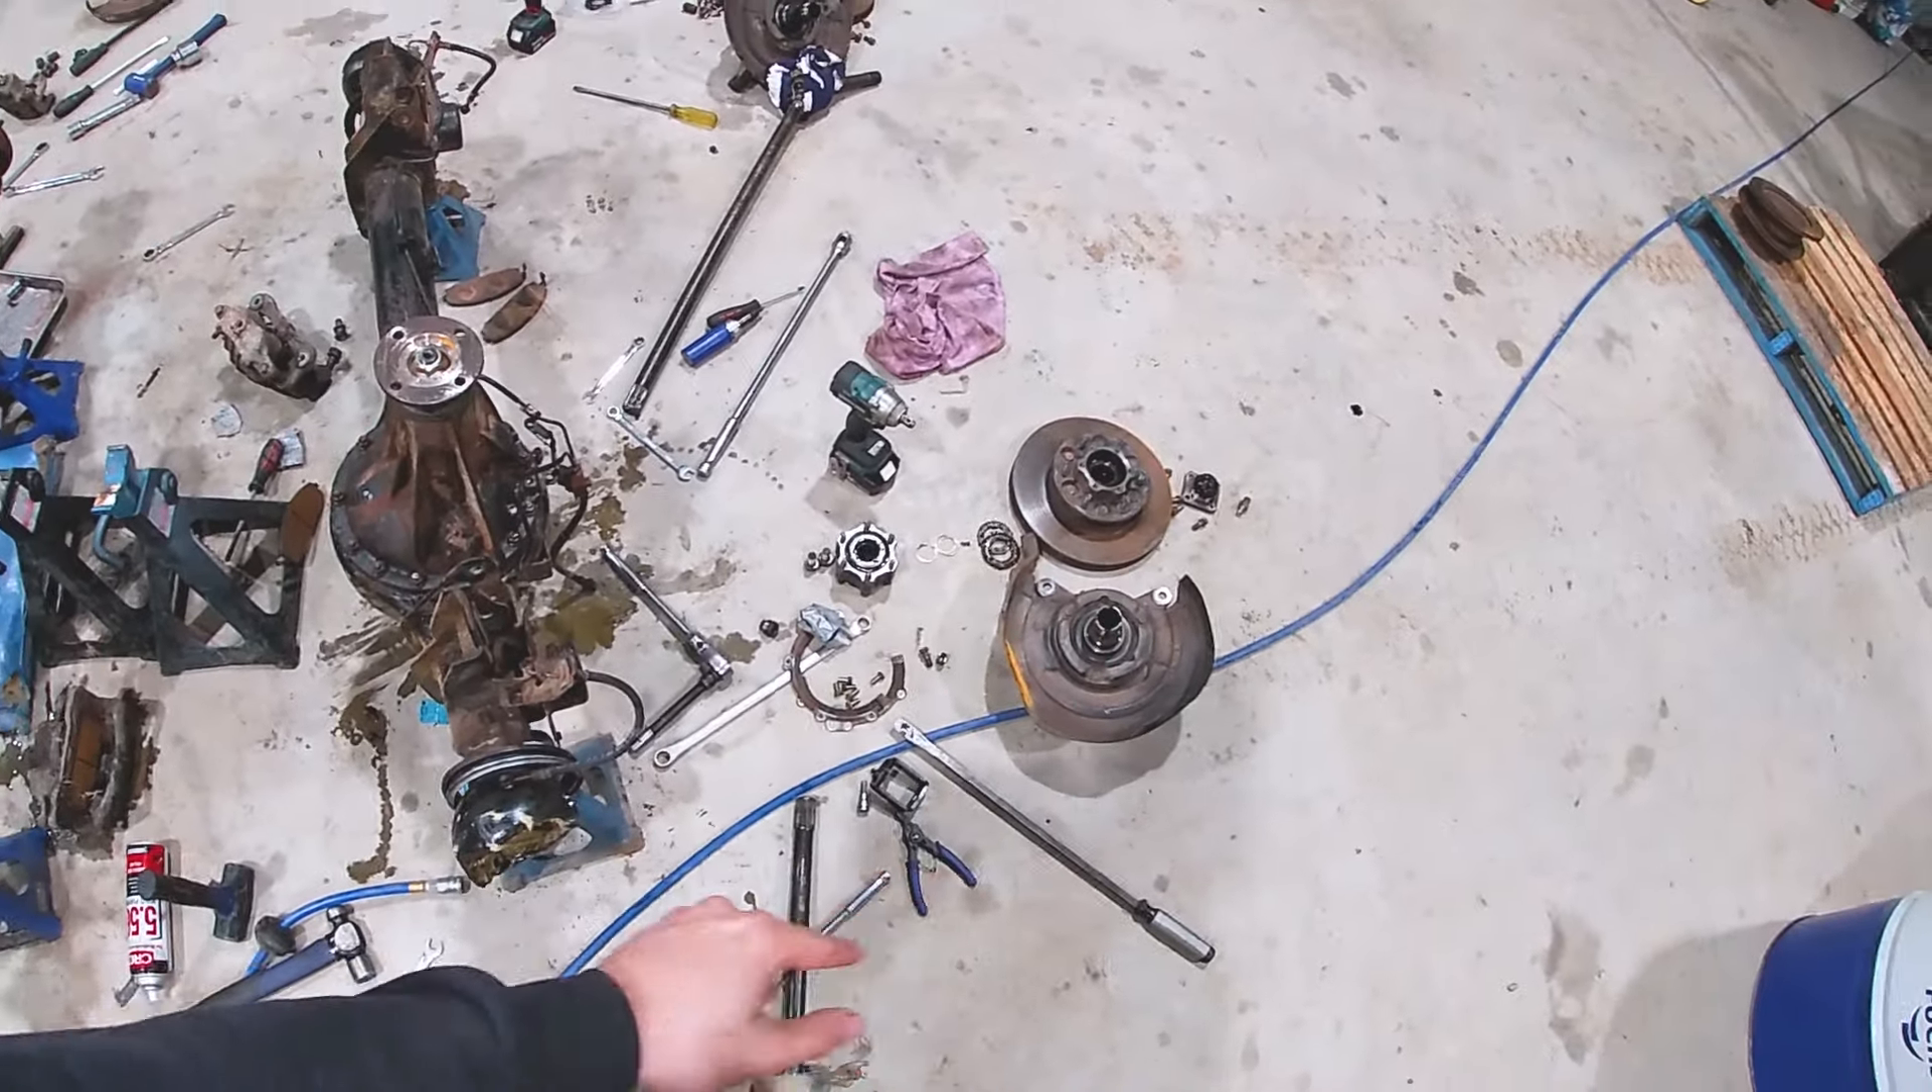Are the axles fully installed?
No.